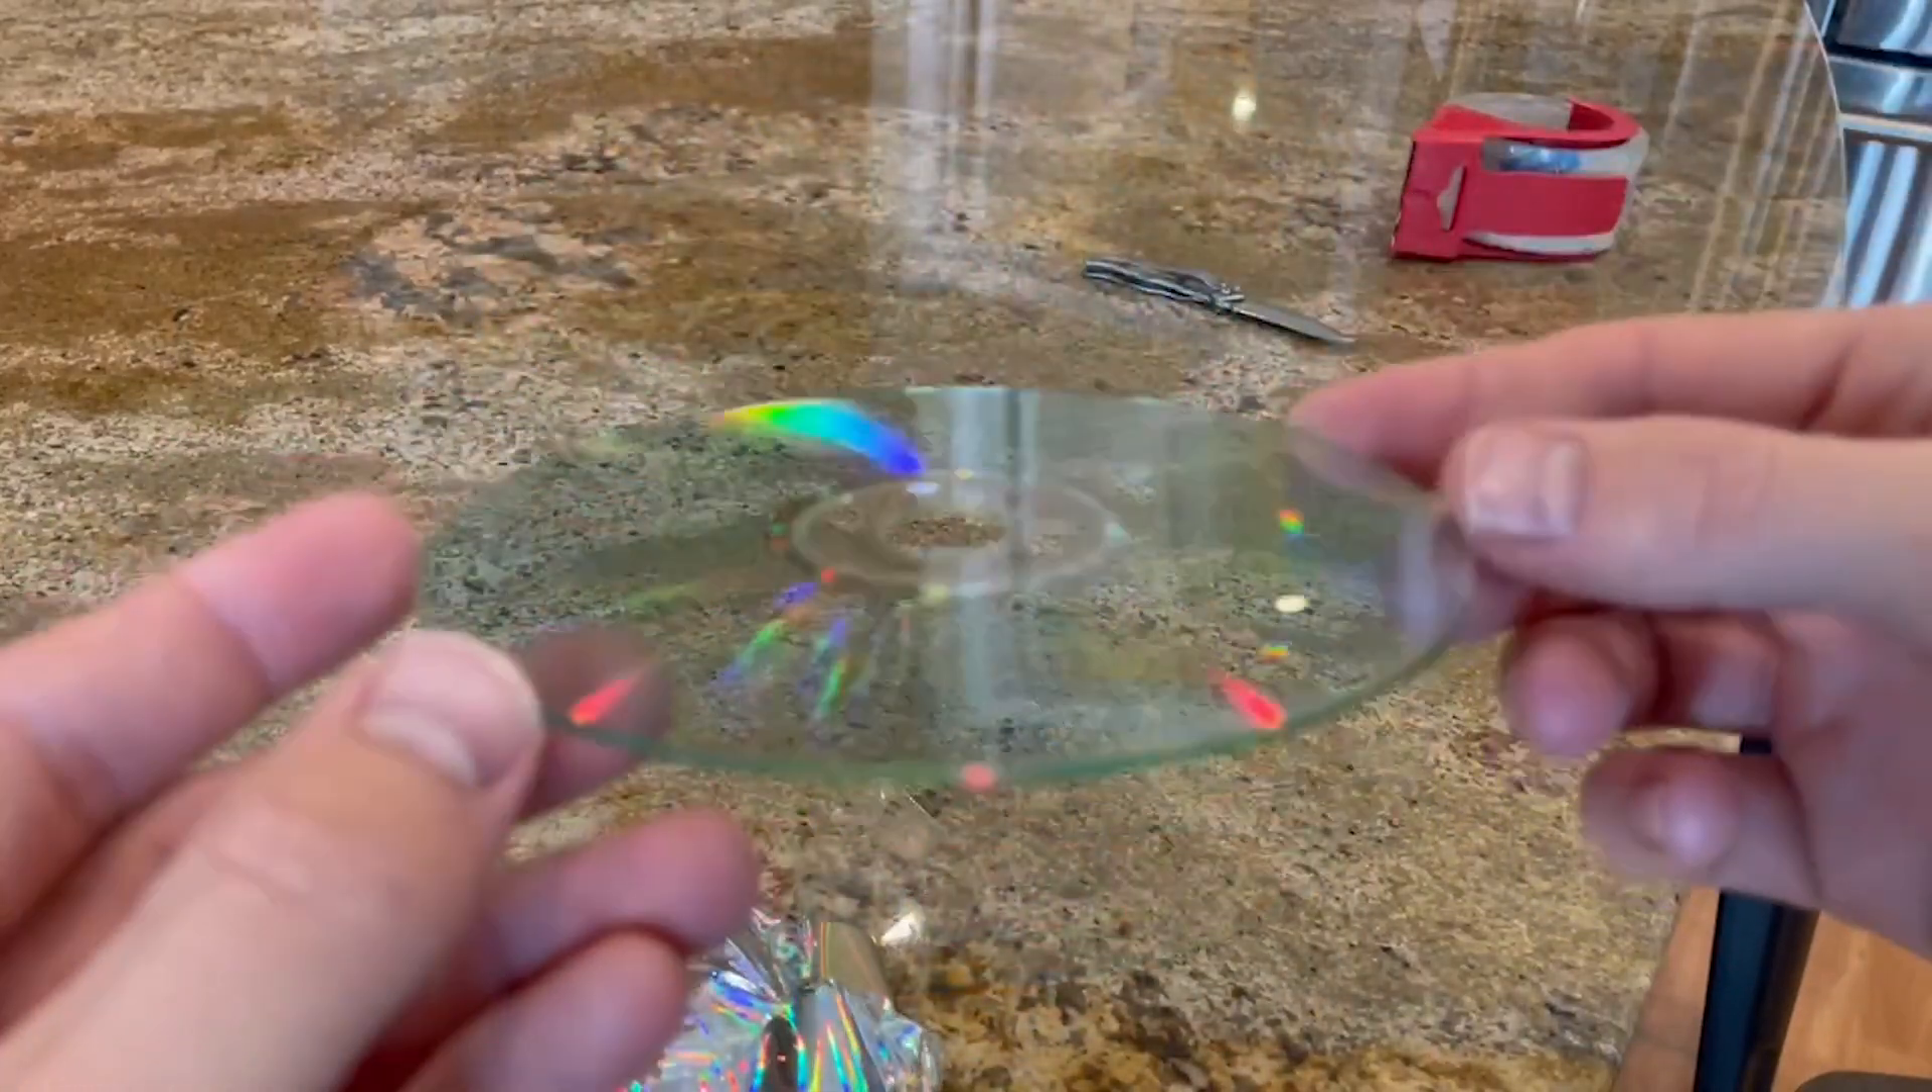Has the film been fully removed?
Yes.